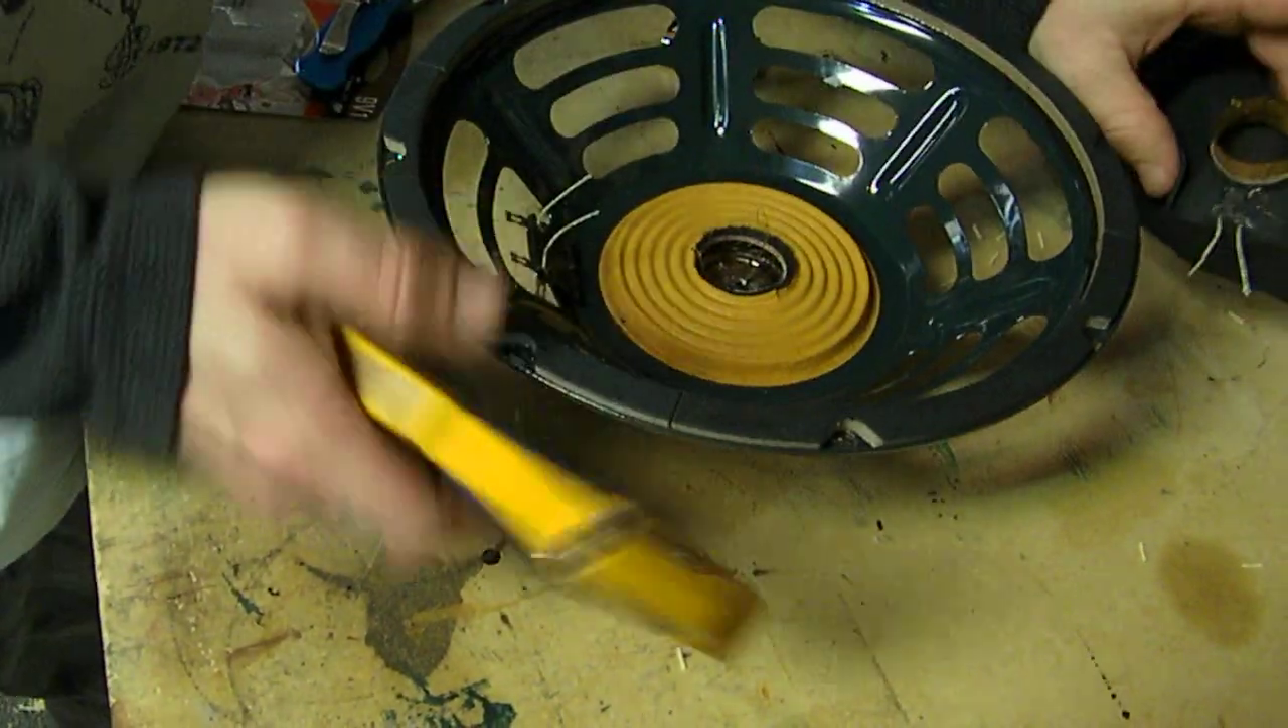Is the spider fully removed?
No.